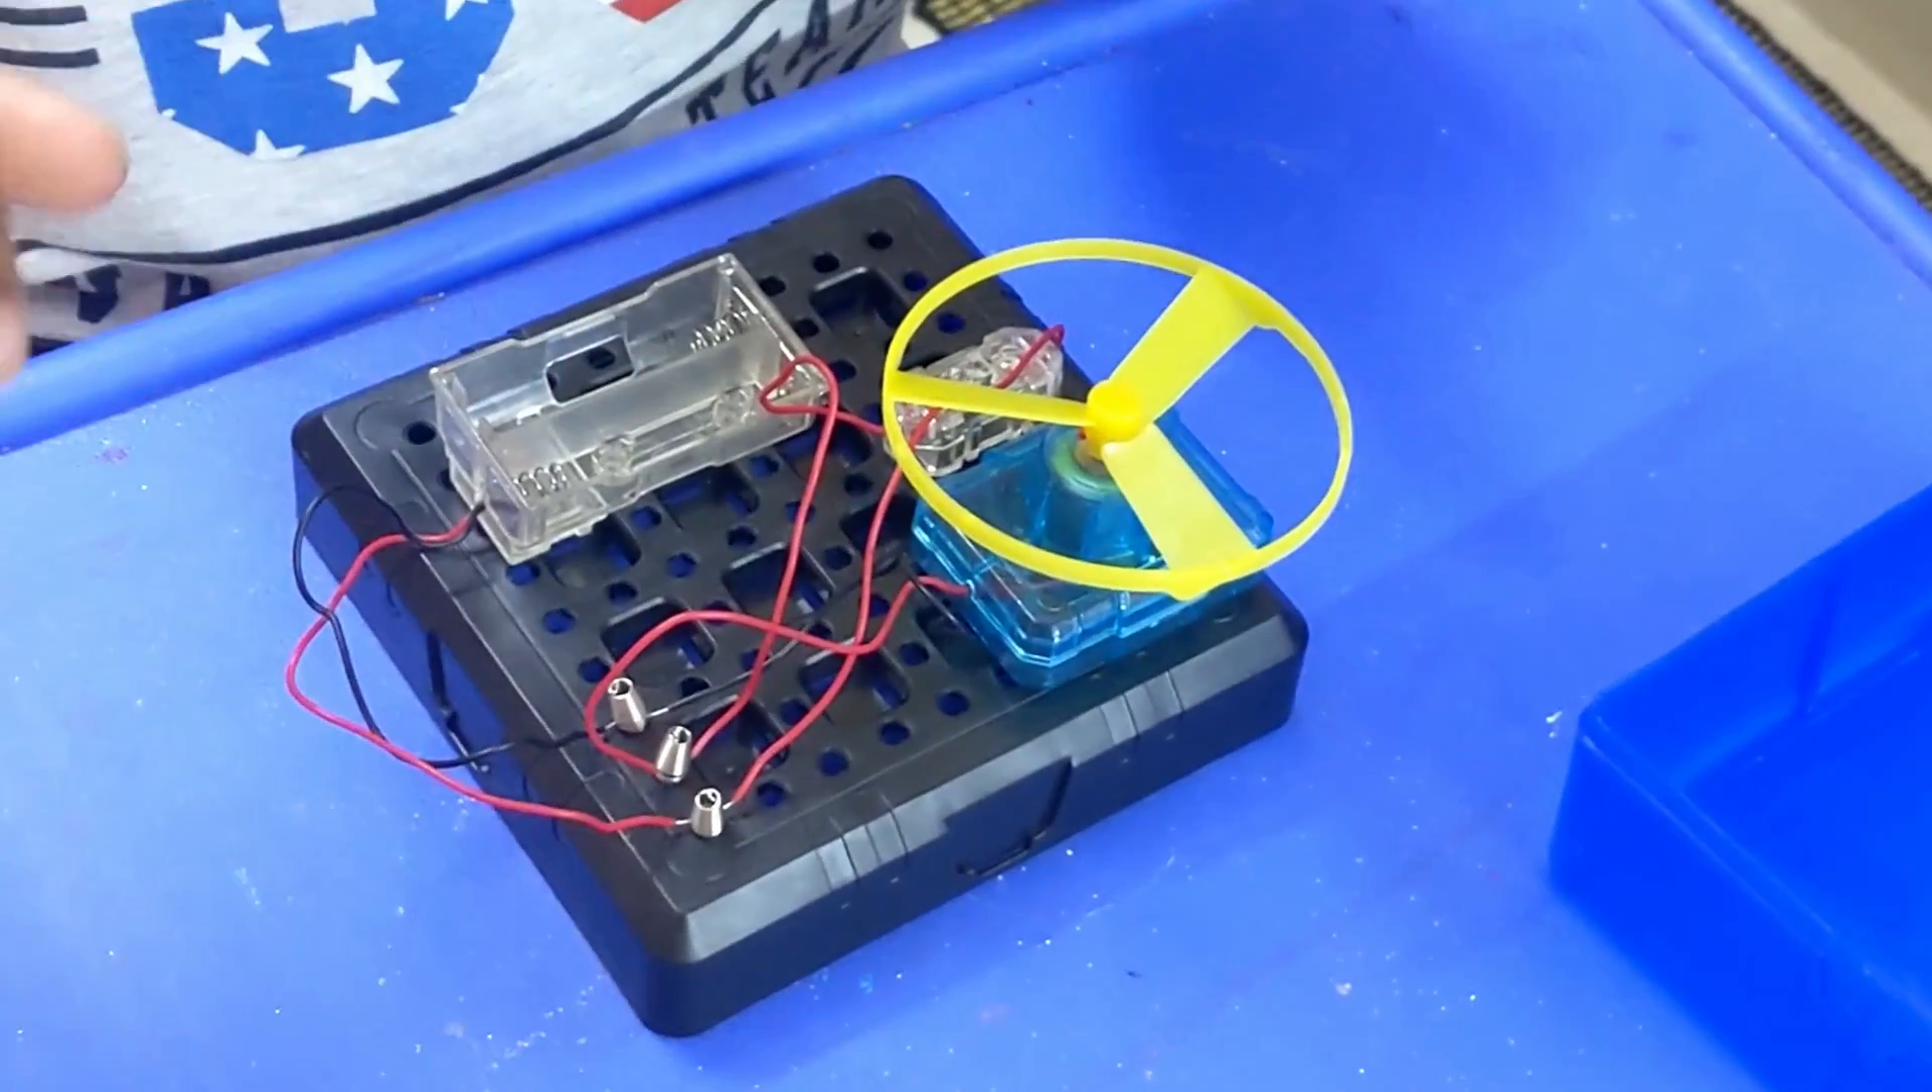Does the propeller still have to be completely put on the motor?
No.